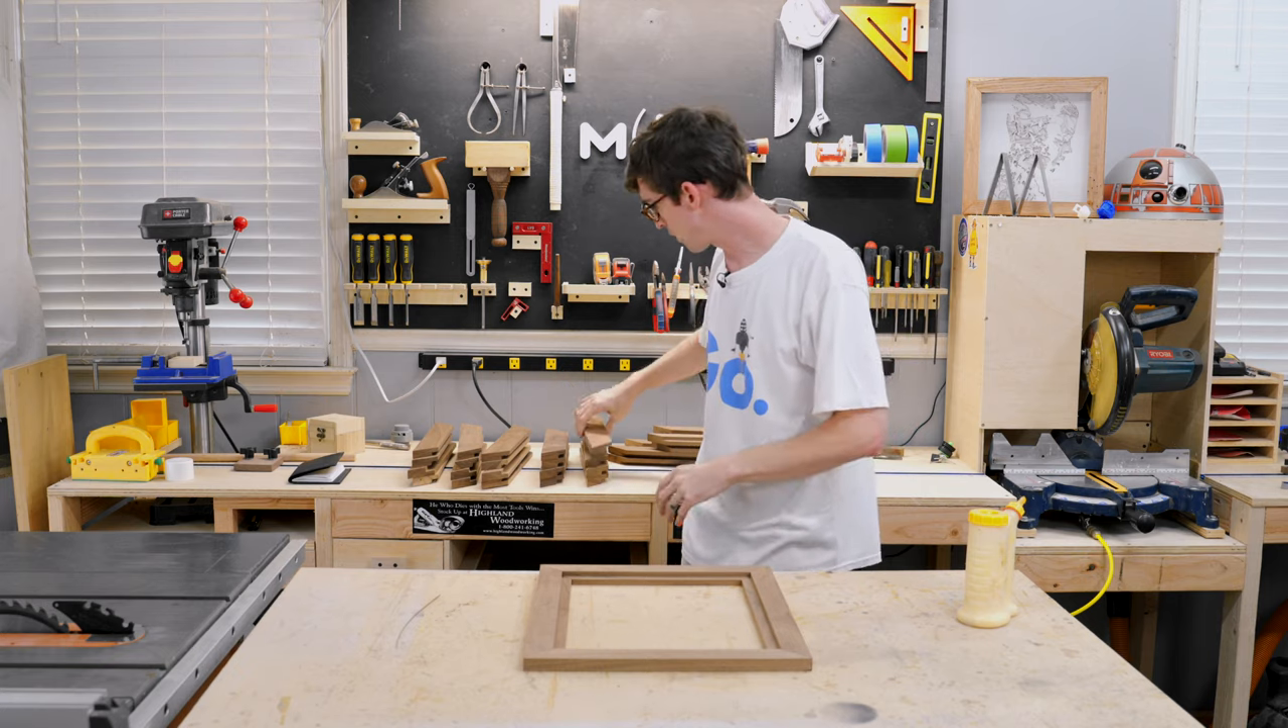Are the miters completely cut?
Yes.